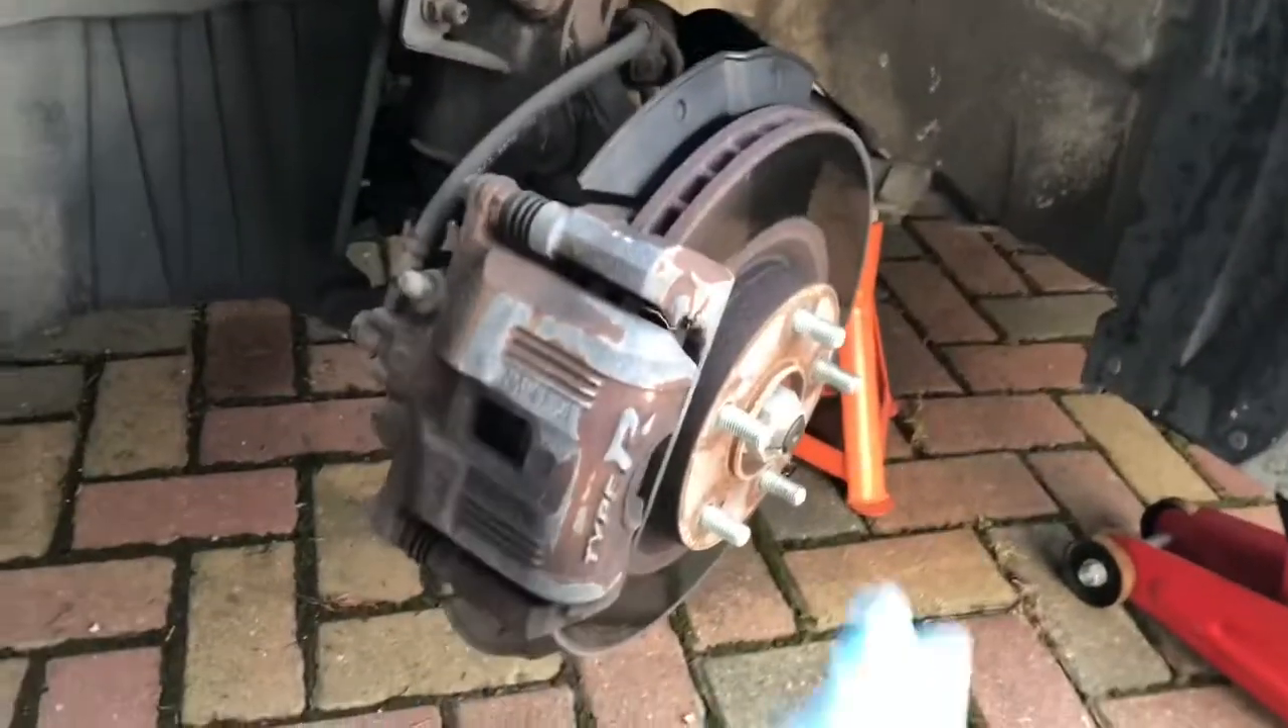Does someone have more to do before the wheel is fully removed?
No.